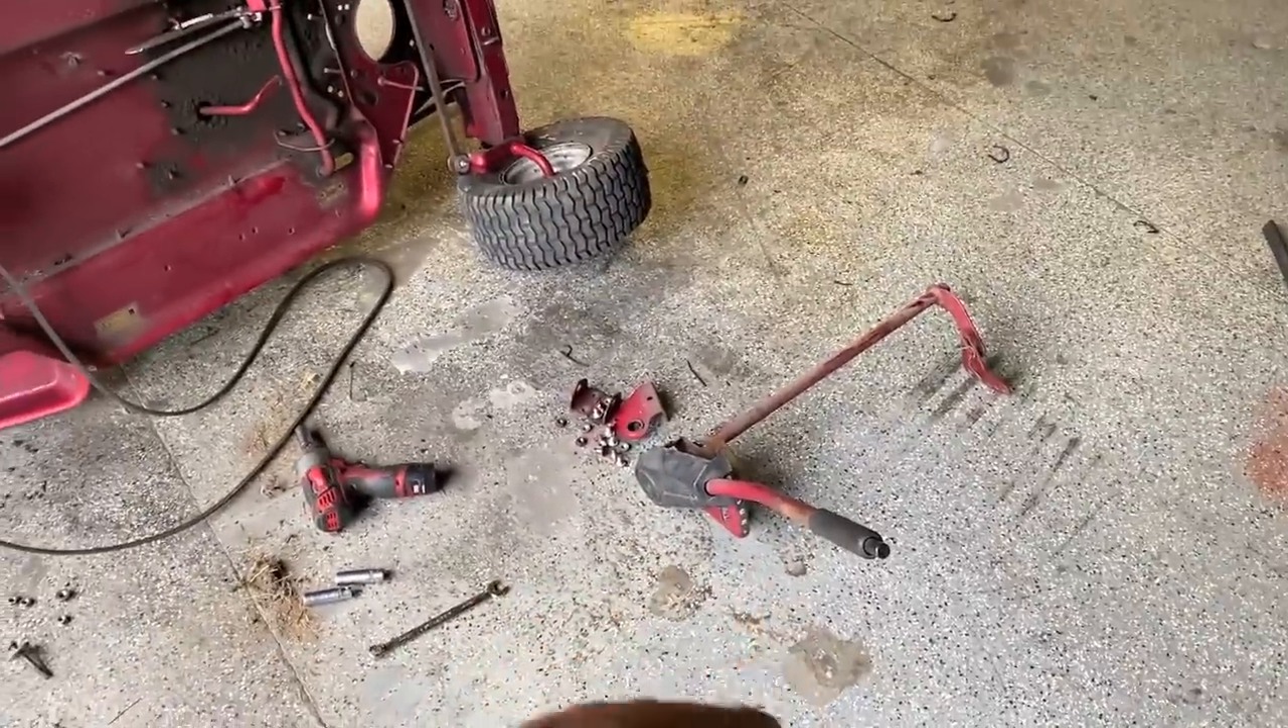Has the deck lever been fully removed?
Yes.